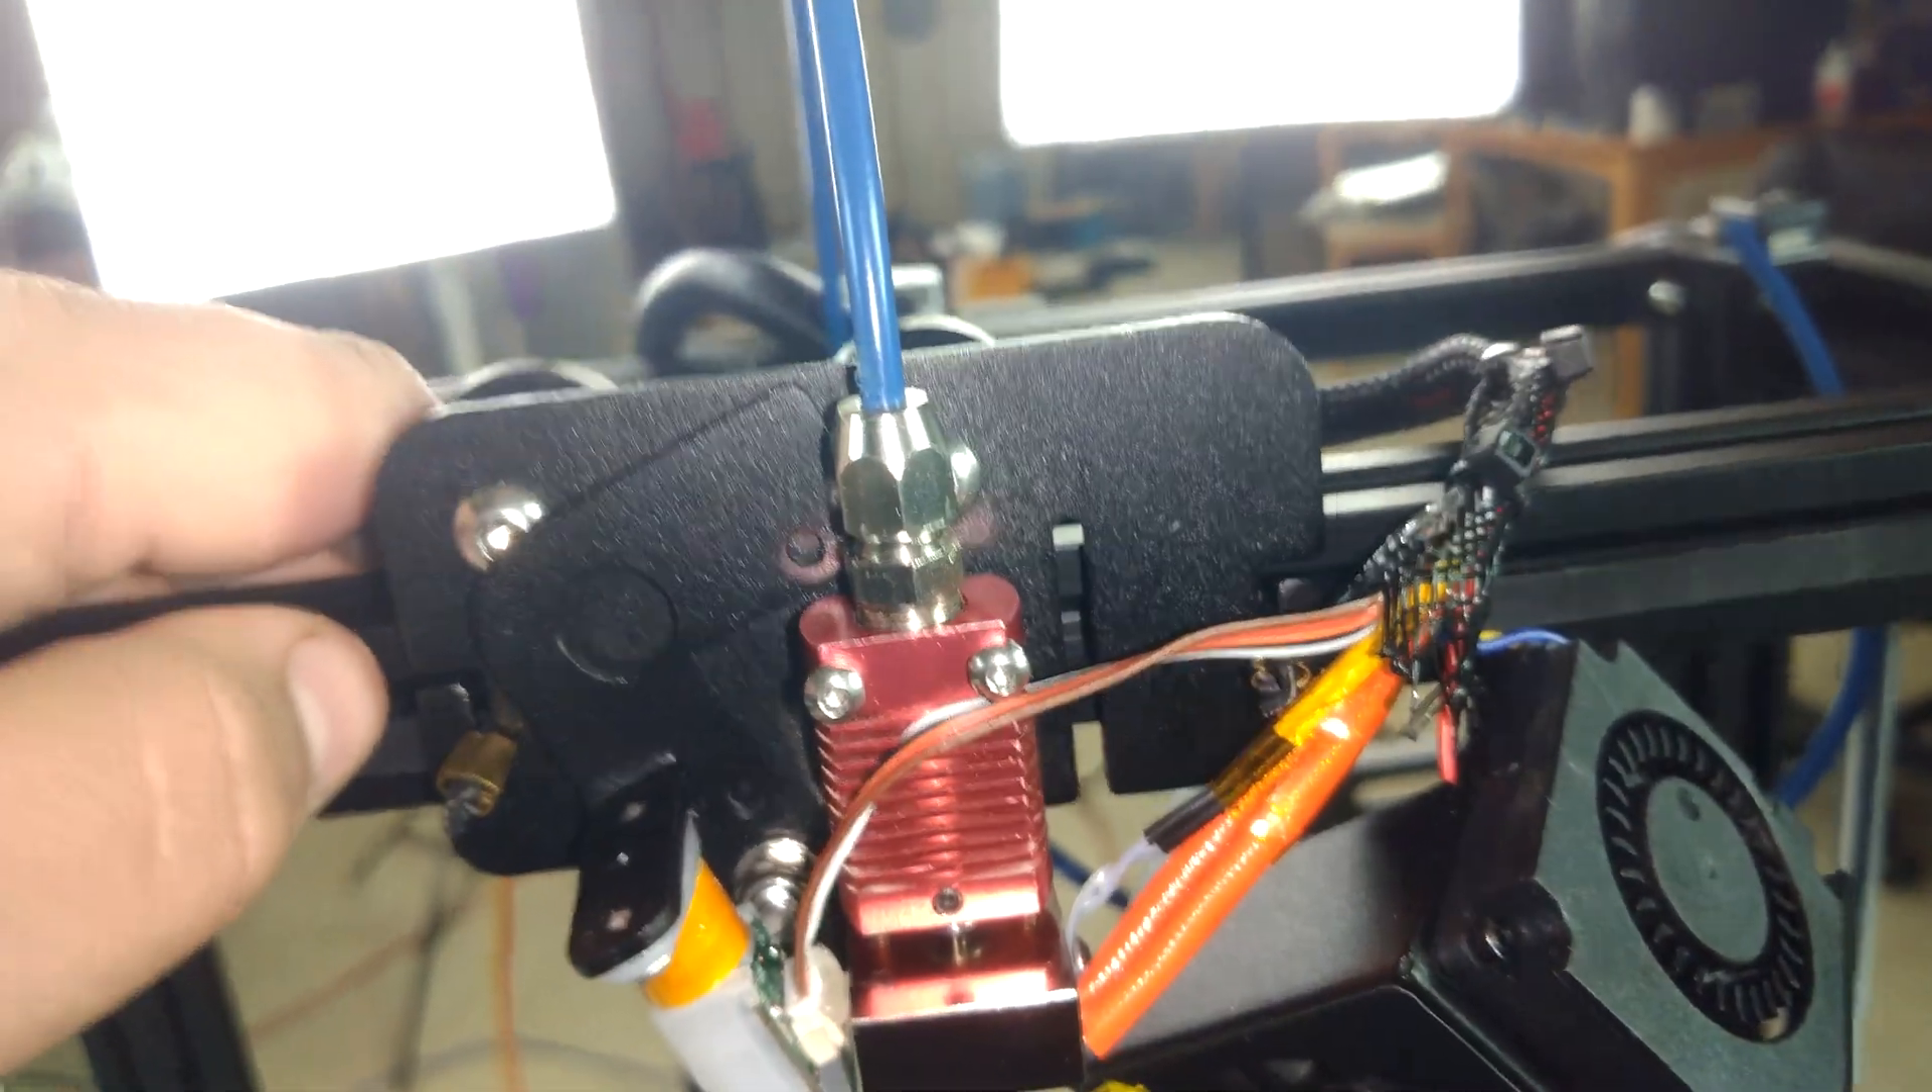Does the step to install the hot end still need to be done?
No.